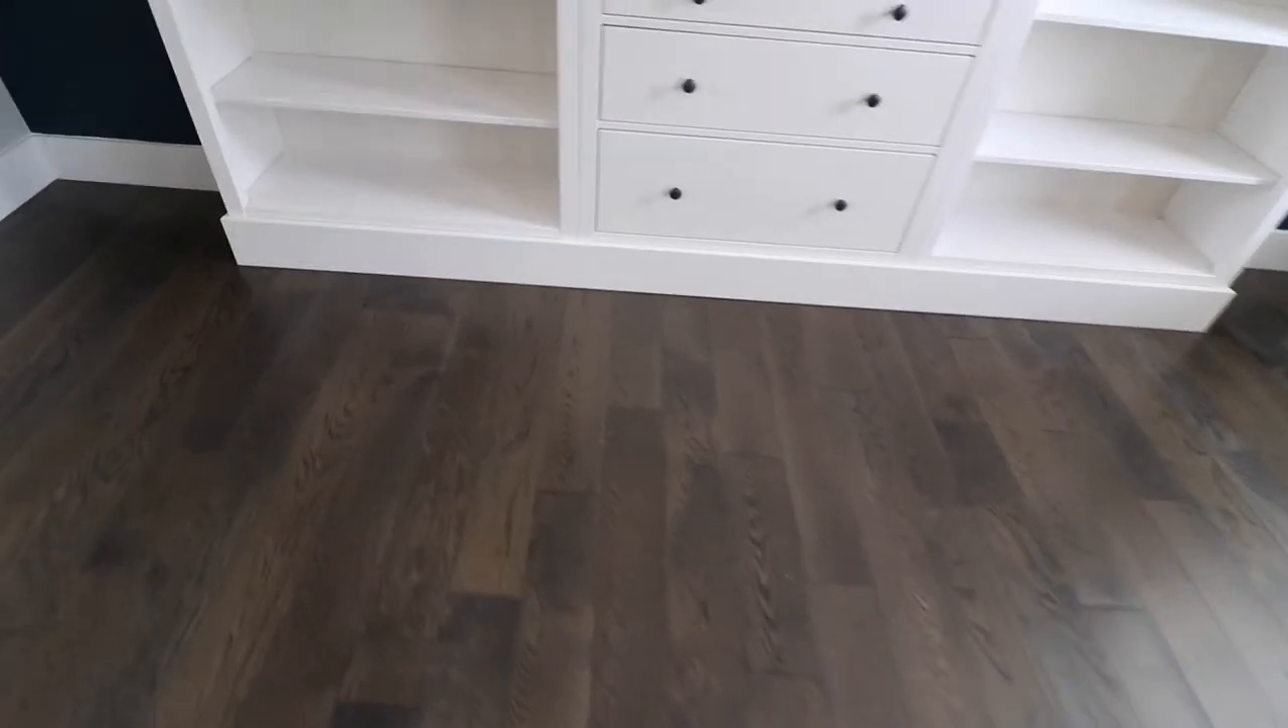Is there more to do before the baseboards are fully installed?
No.